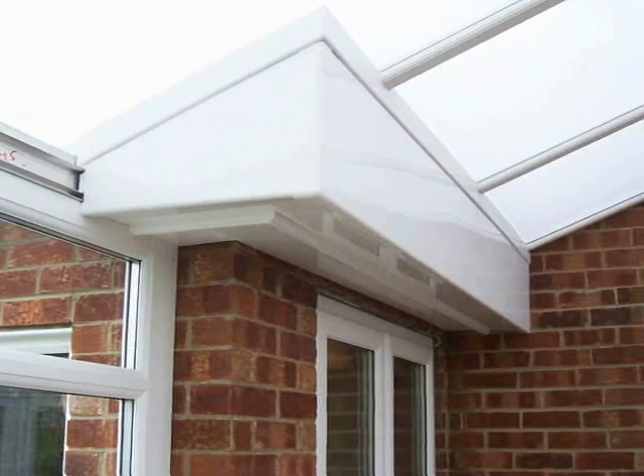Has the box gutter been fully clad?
Yes.